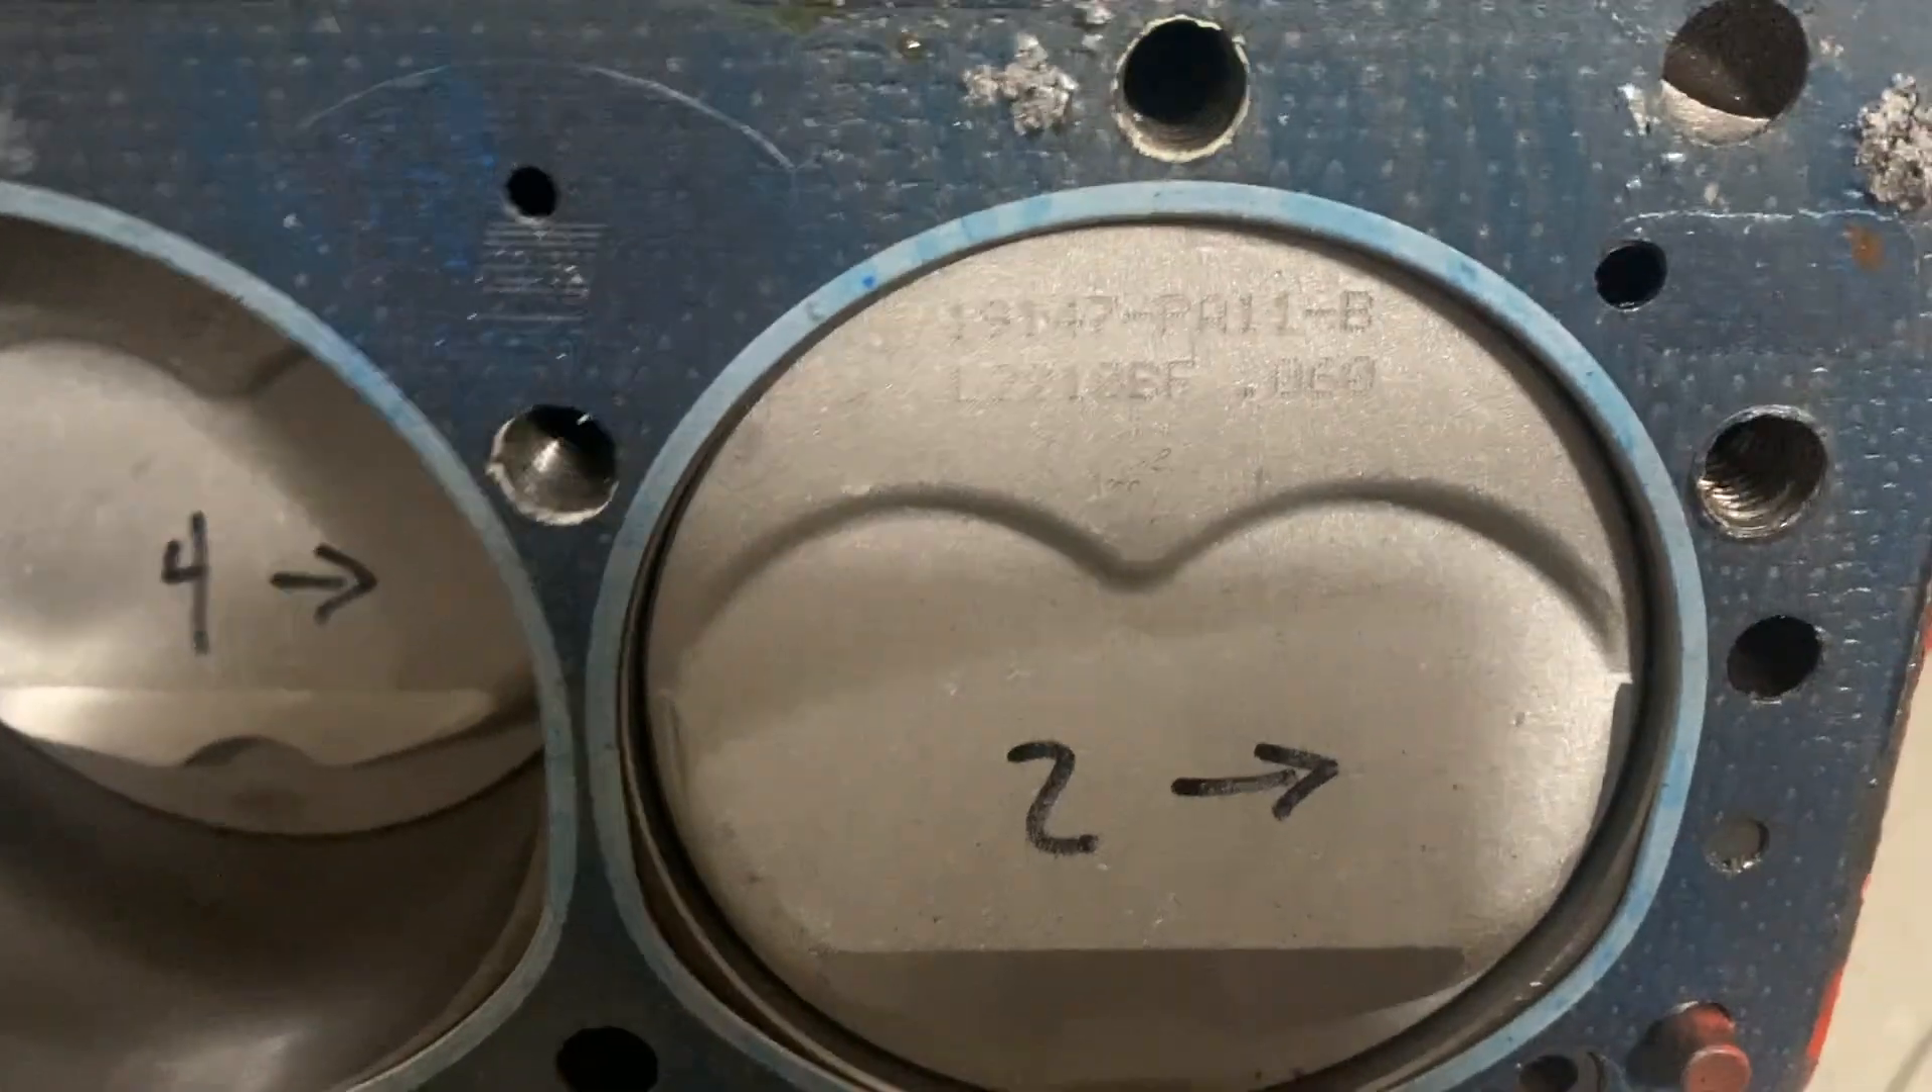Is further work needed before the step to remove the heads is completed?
No.